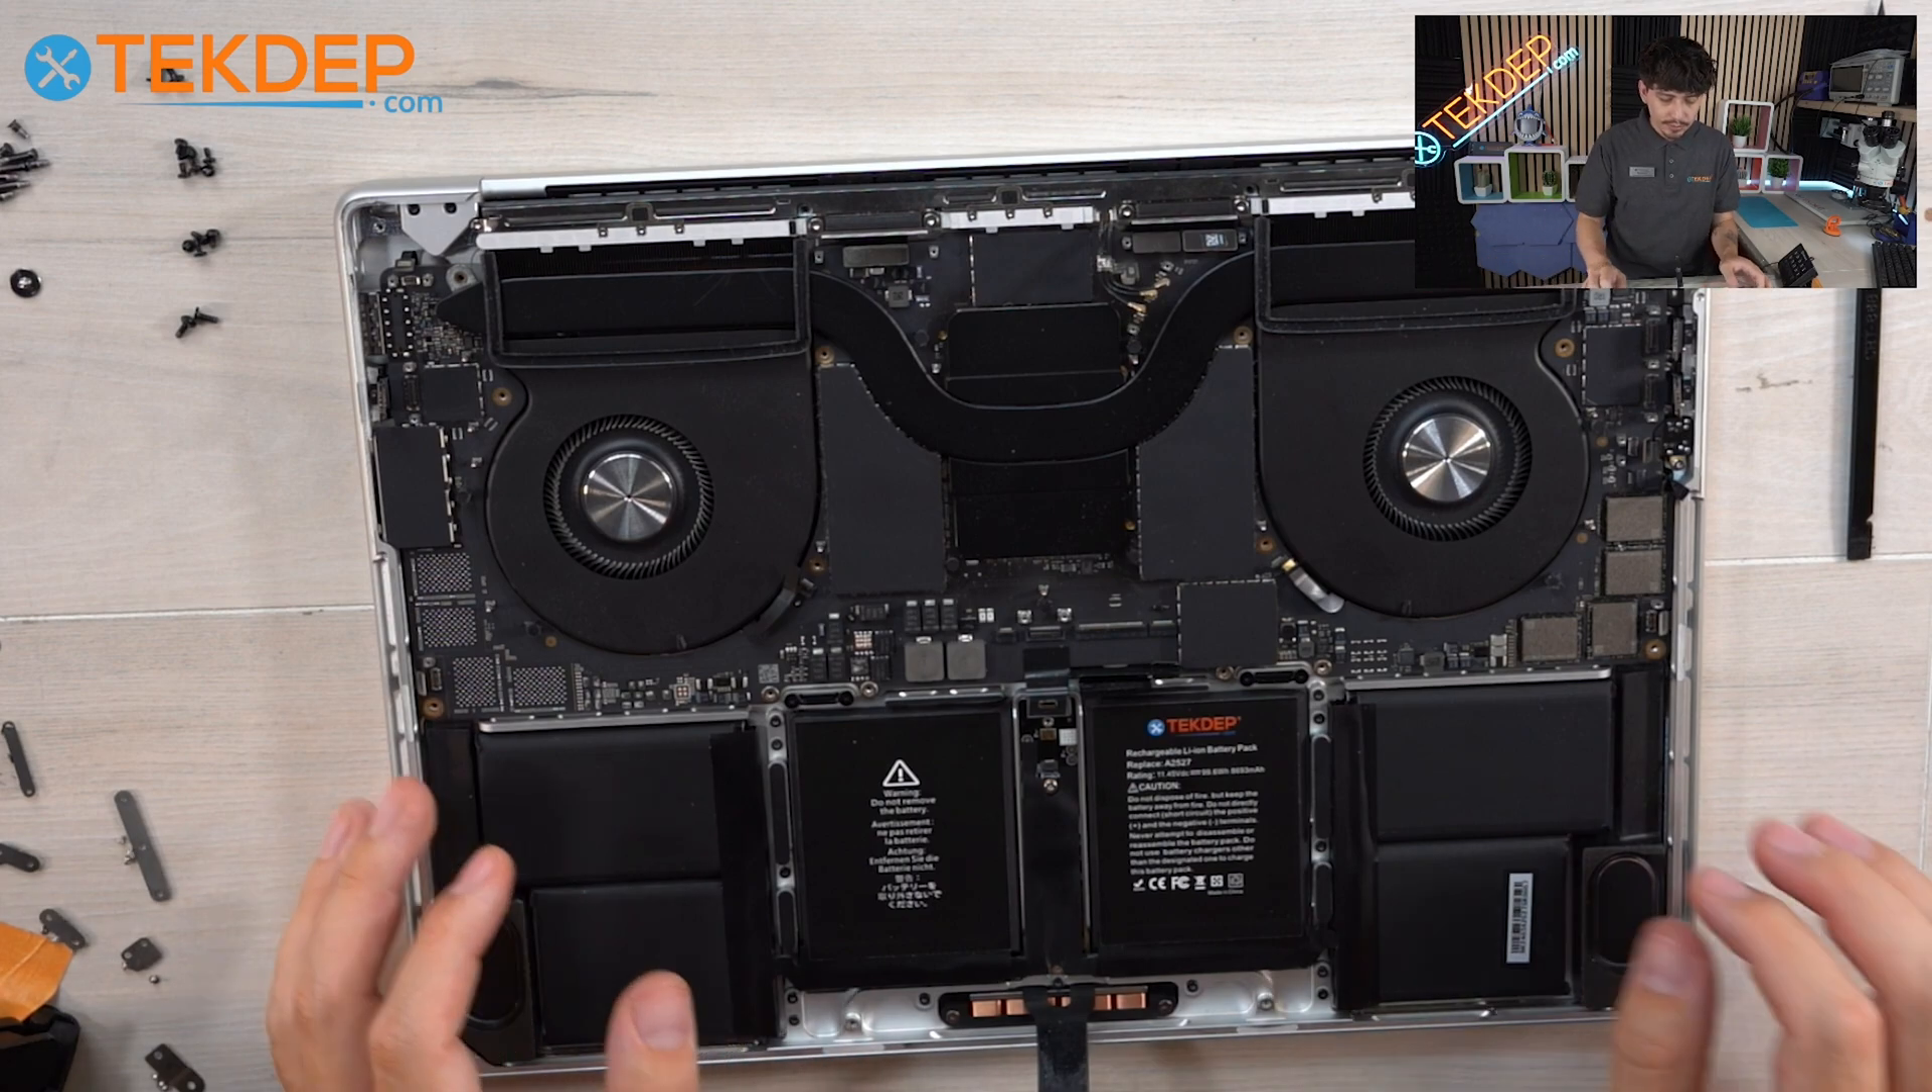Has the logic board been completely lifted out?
No.